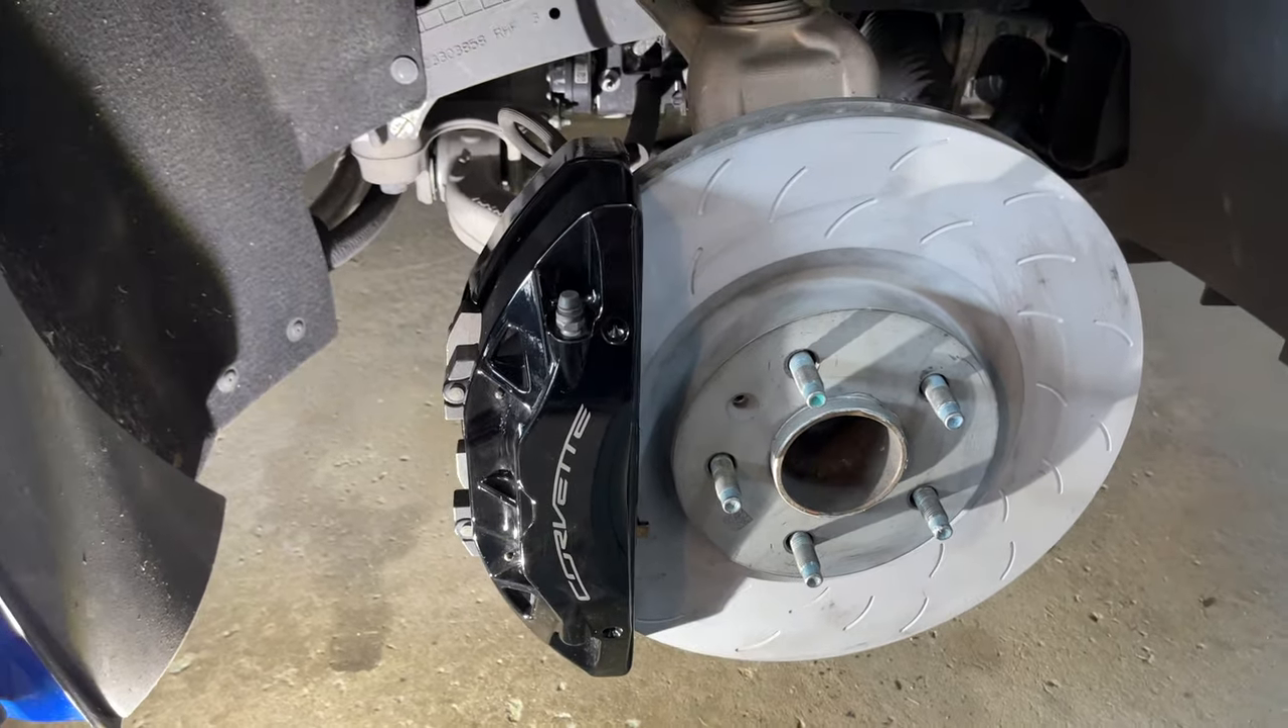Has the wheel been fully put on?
No.